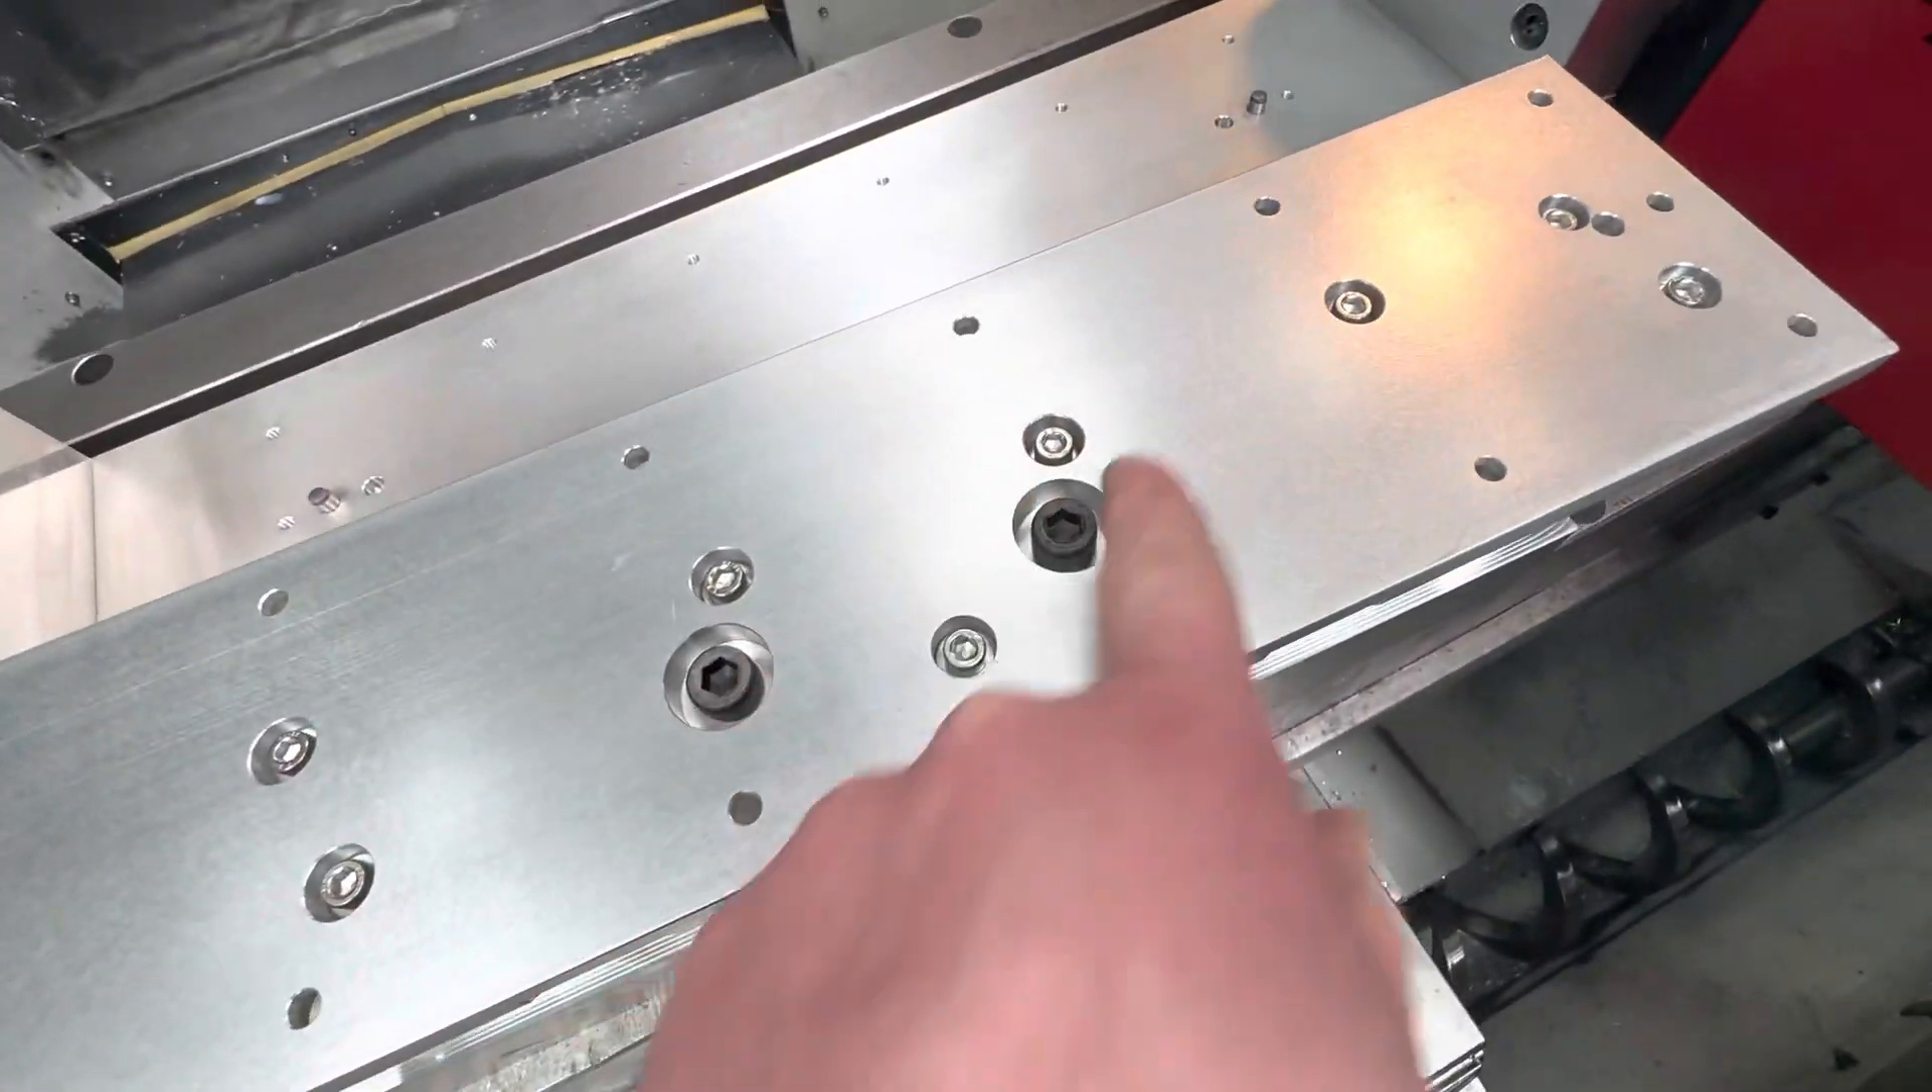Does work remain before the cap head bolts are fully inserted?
No.